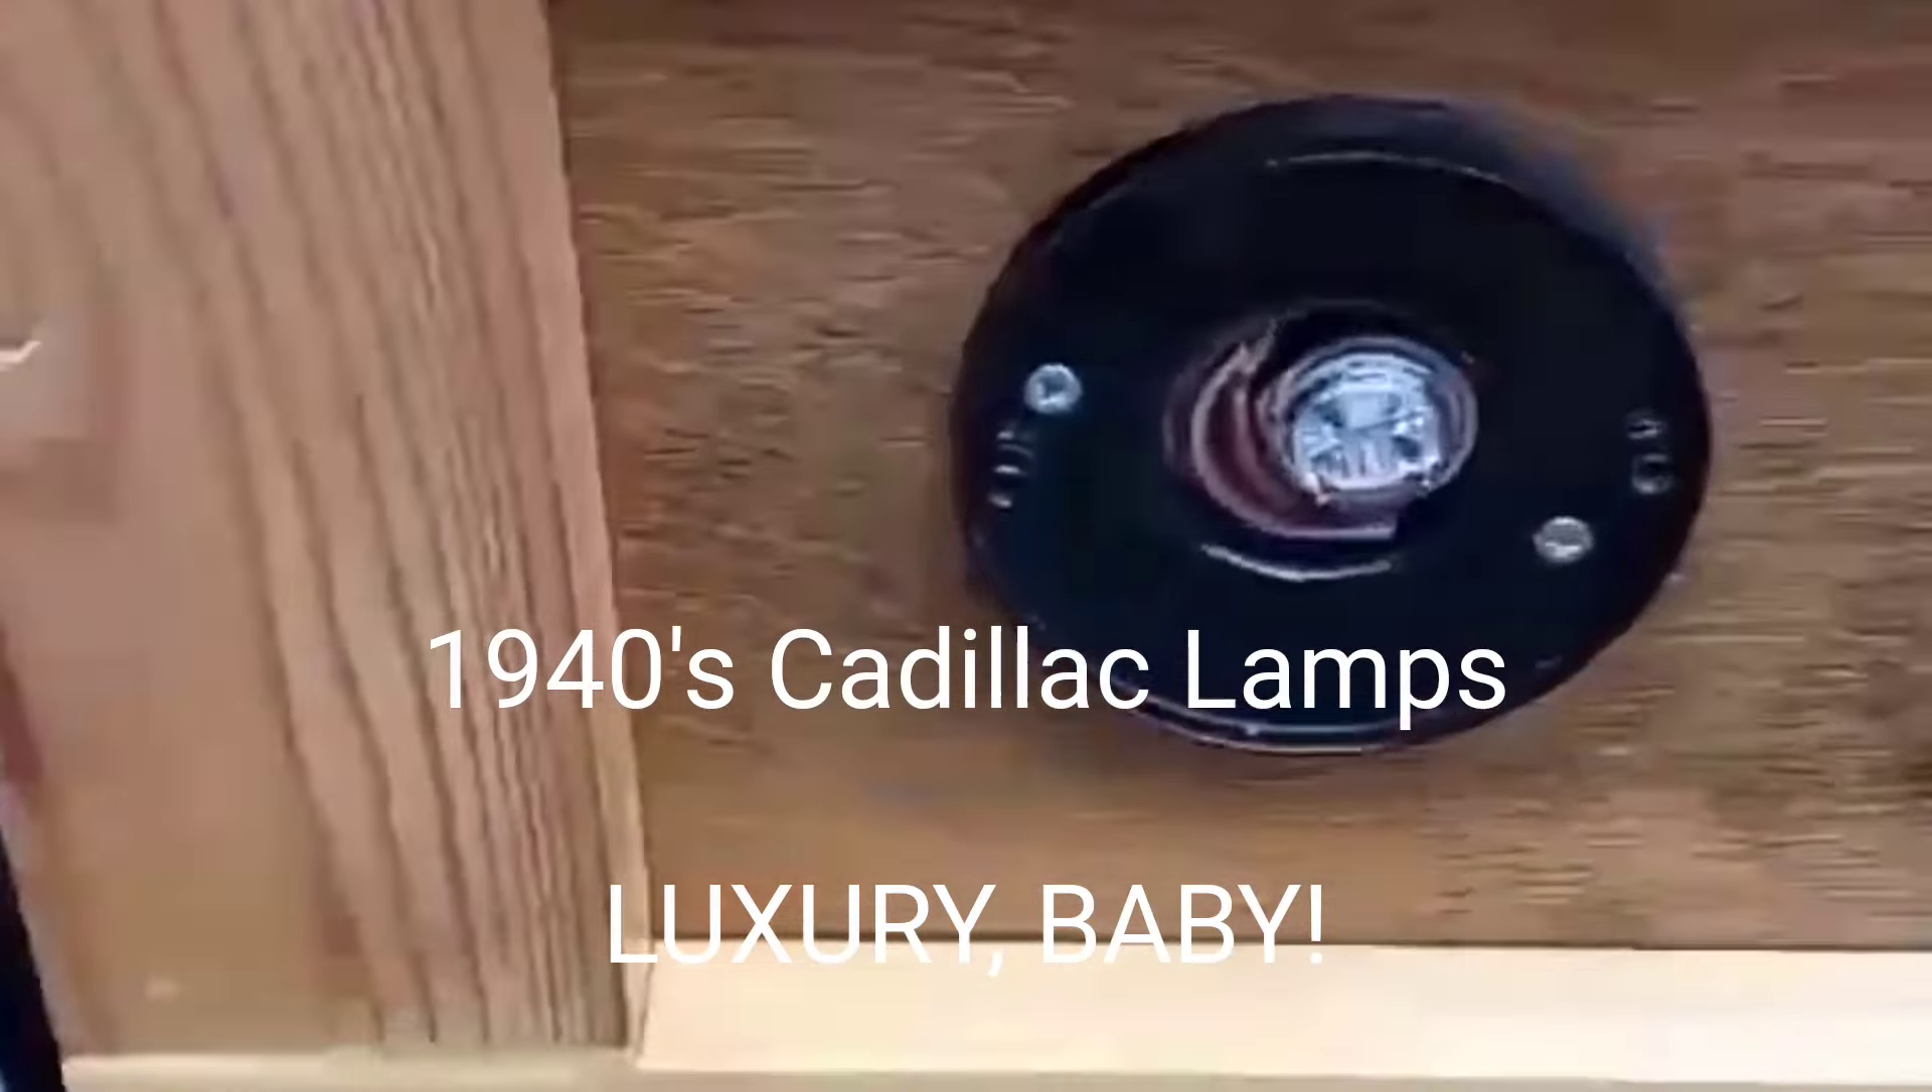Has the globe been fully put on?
No.